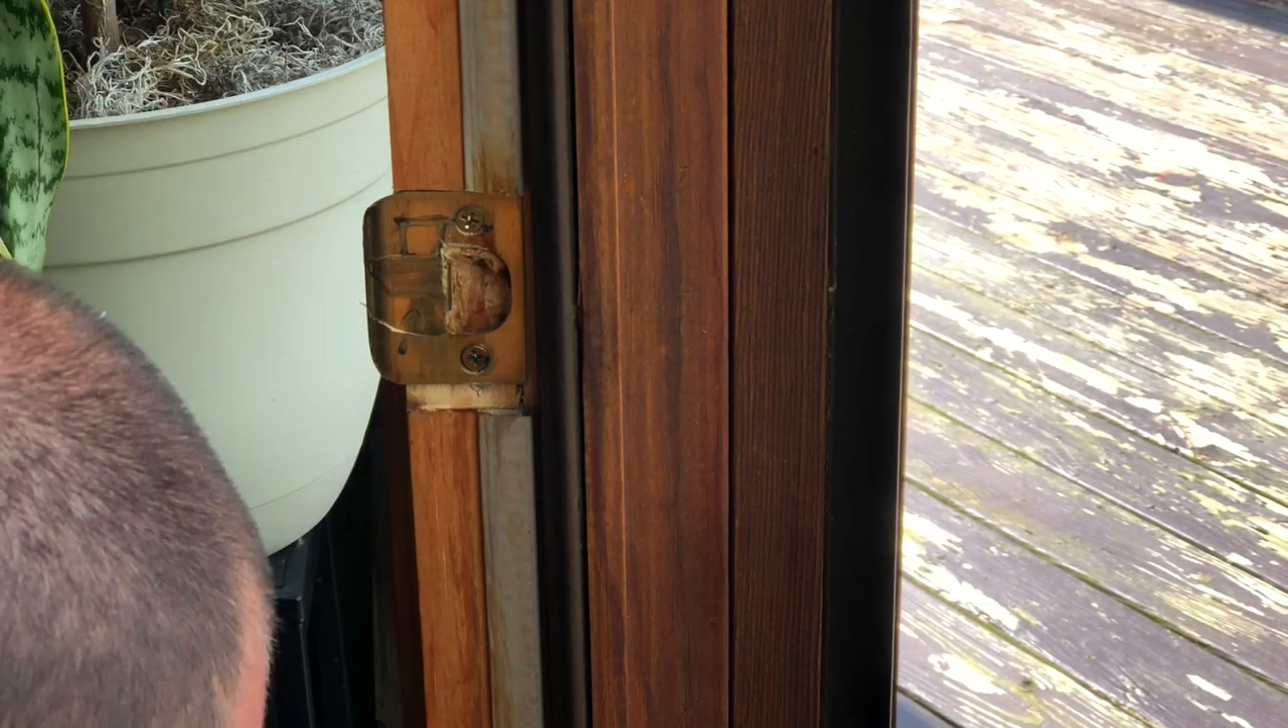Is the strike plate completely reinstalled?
Yes.